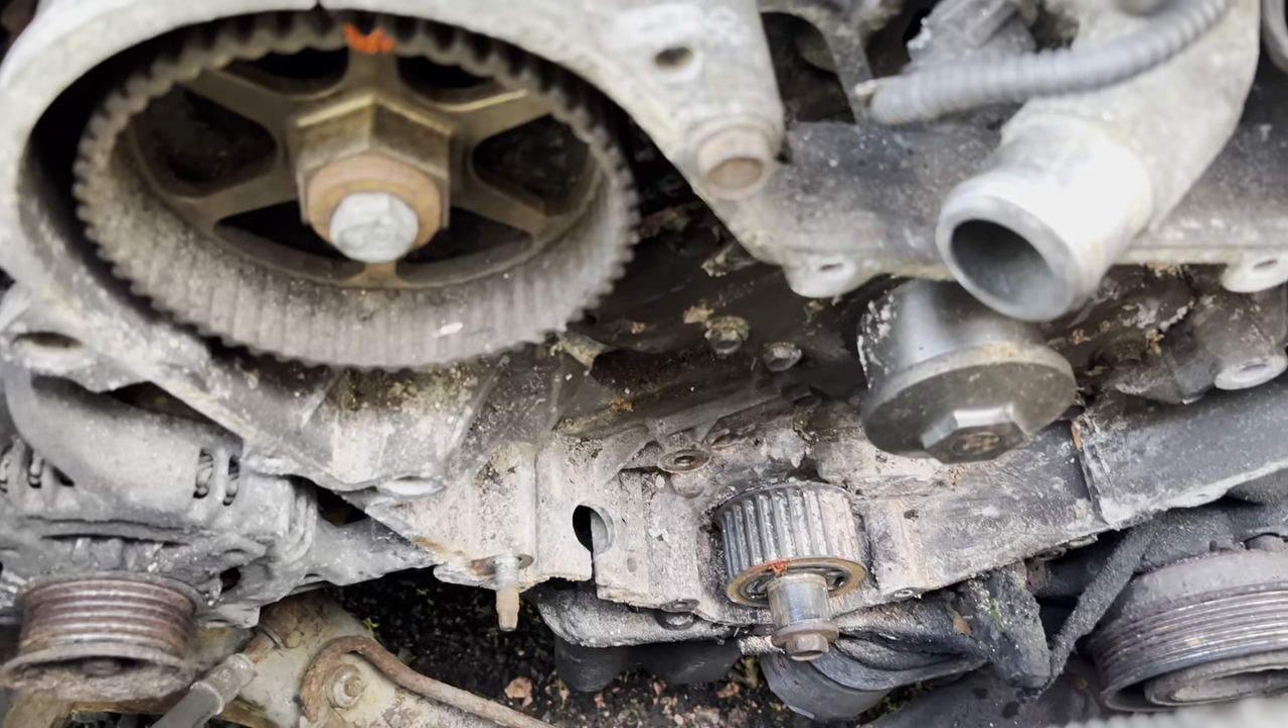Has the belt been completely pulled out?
Yes.